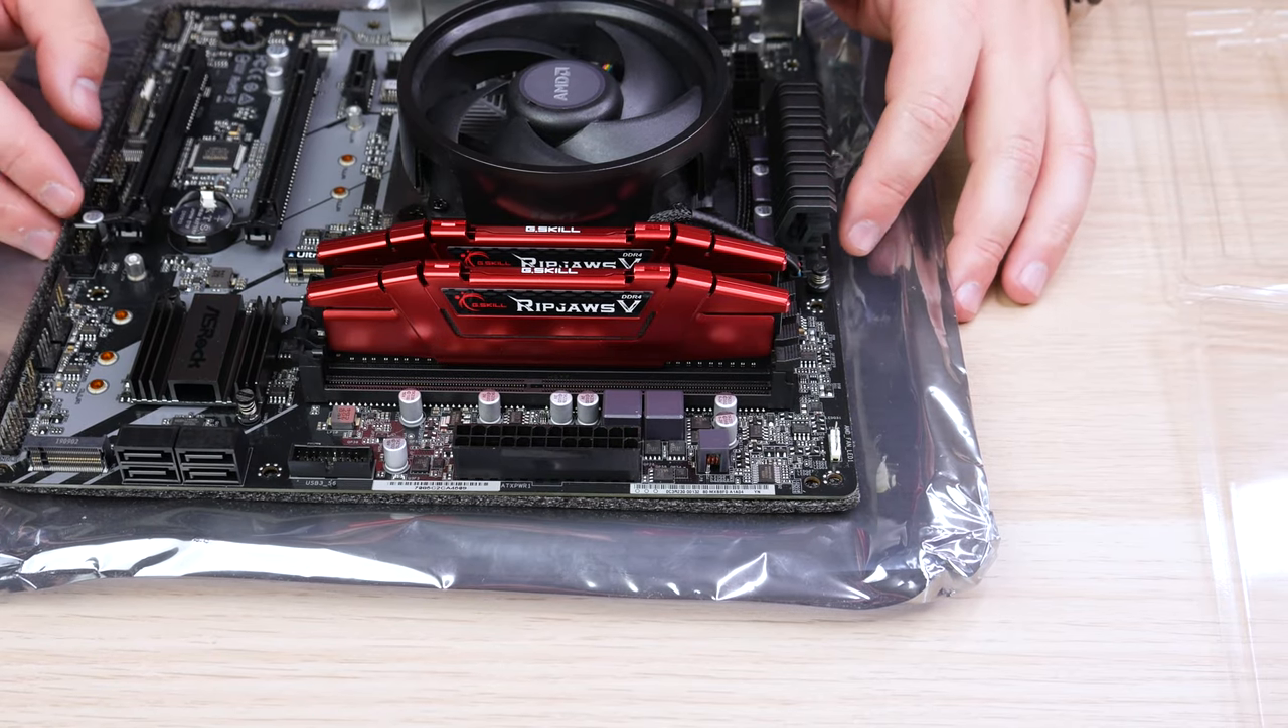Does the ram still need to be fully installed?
No.